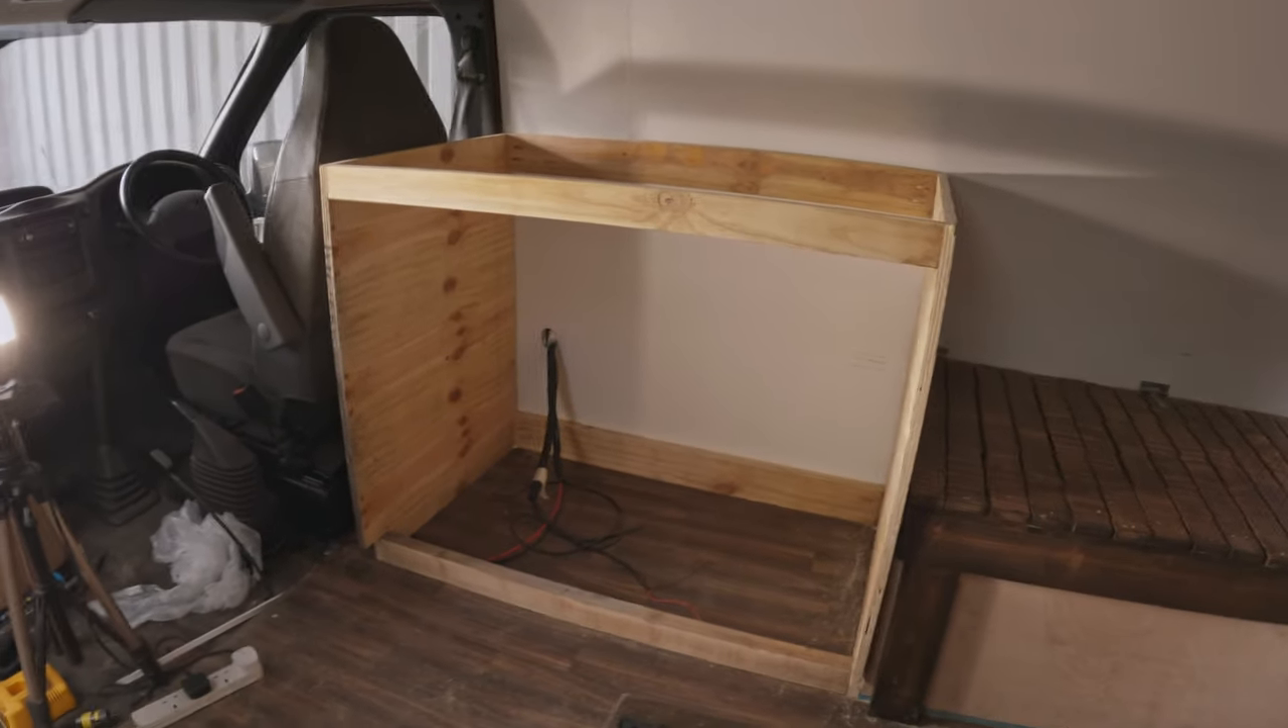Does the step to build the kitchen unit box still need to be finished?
No.